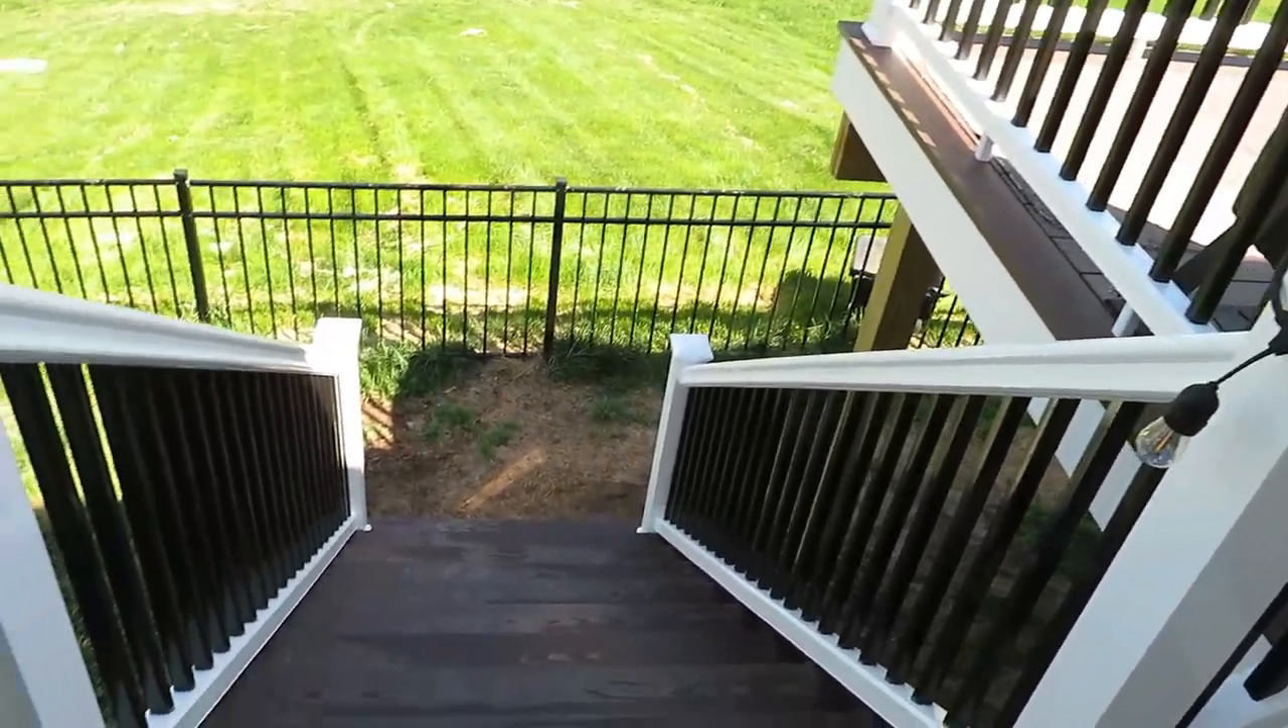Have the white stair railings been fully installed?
Yes.